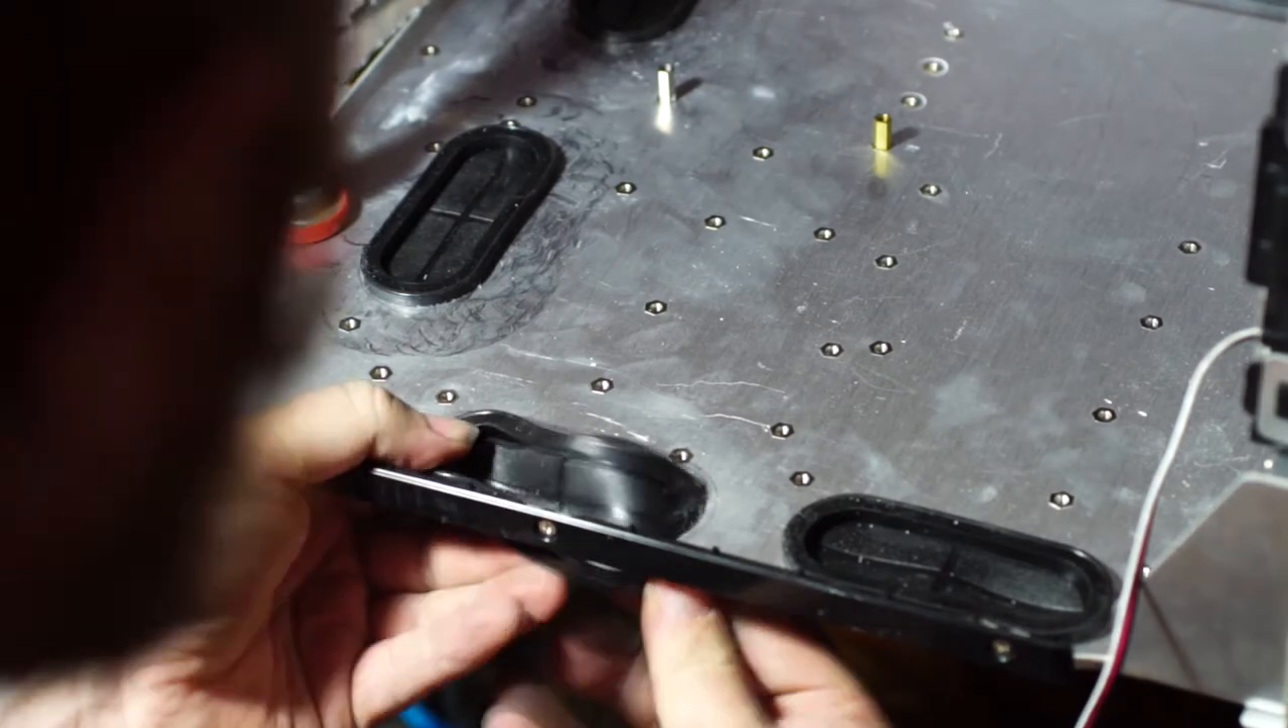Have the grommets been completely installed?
No.